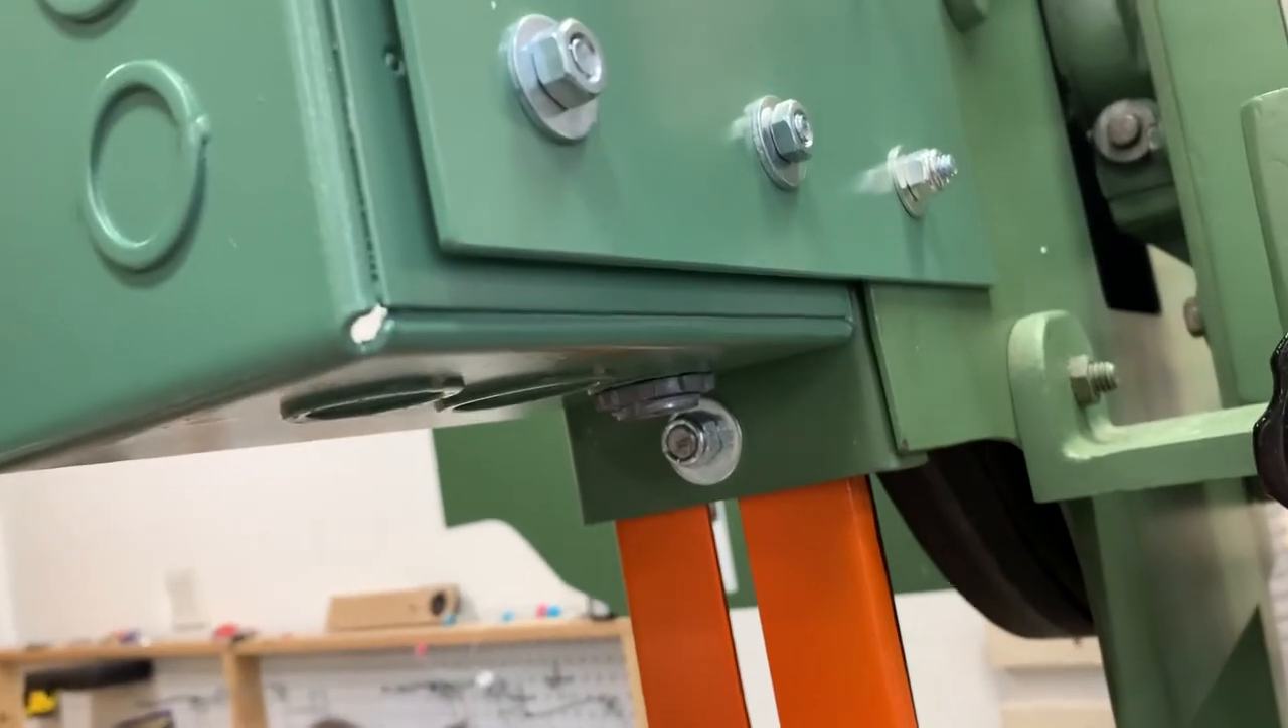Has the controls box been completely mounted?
Yes.